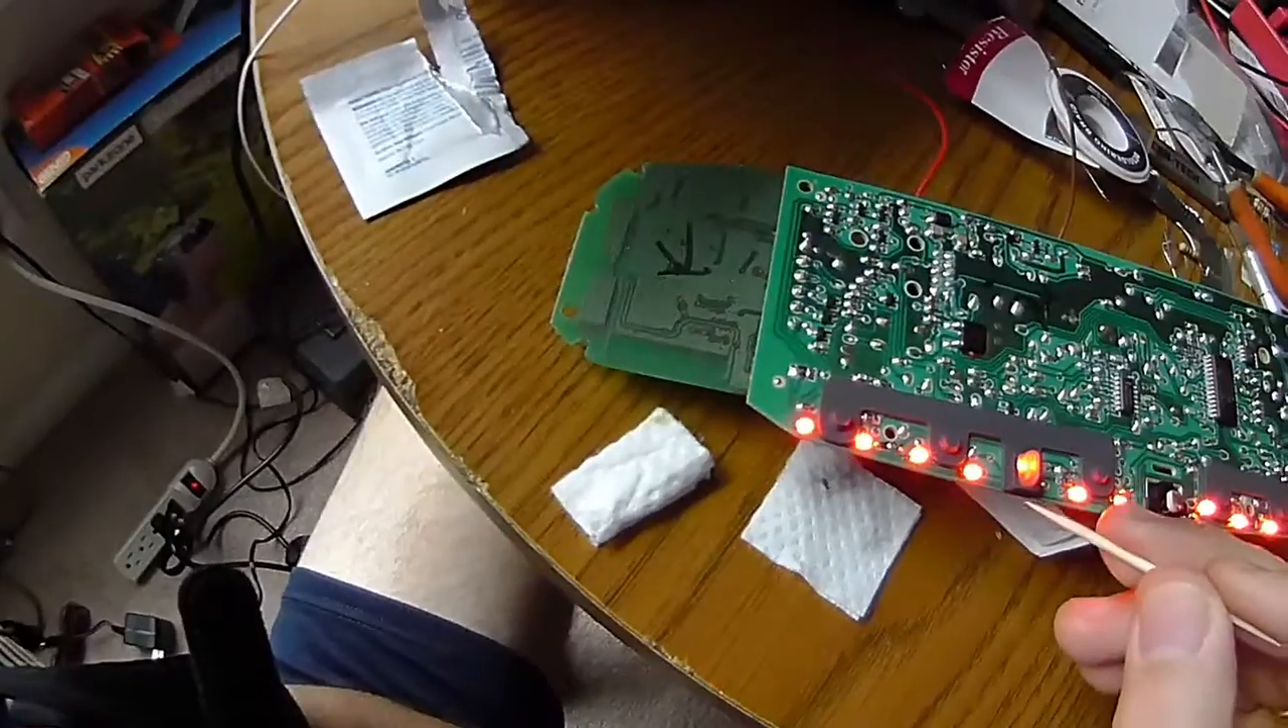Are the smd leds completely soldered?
Yes.